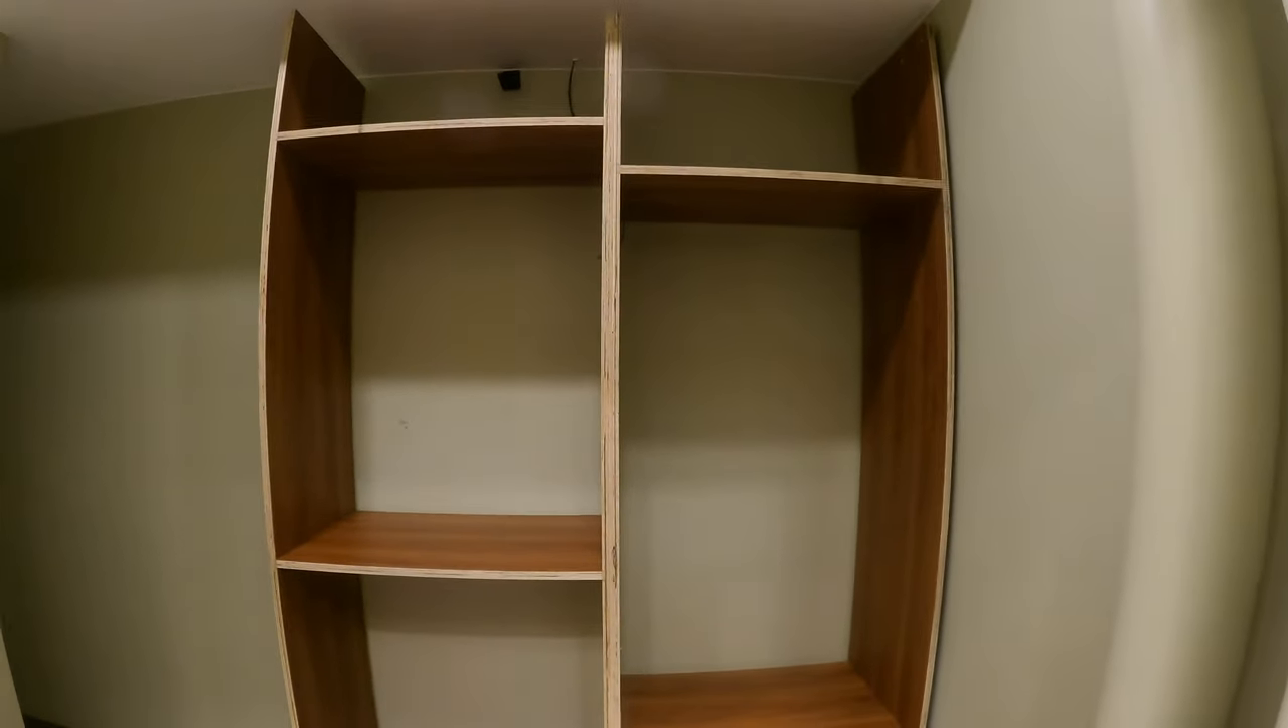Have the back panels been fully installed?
No.